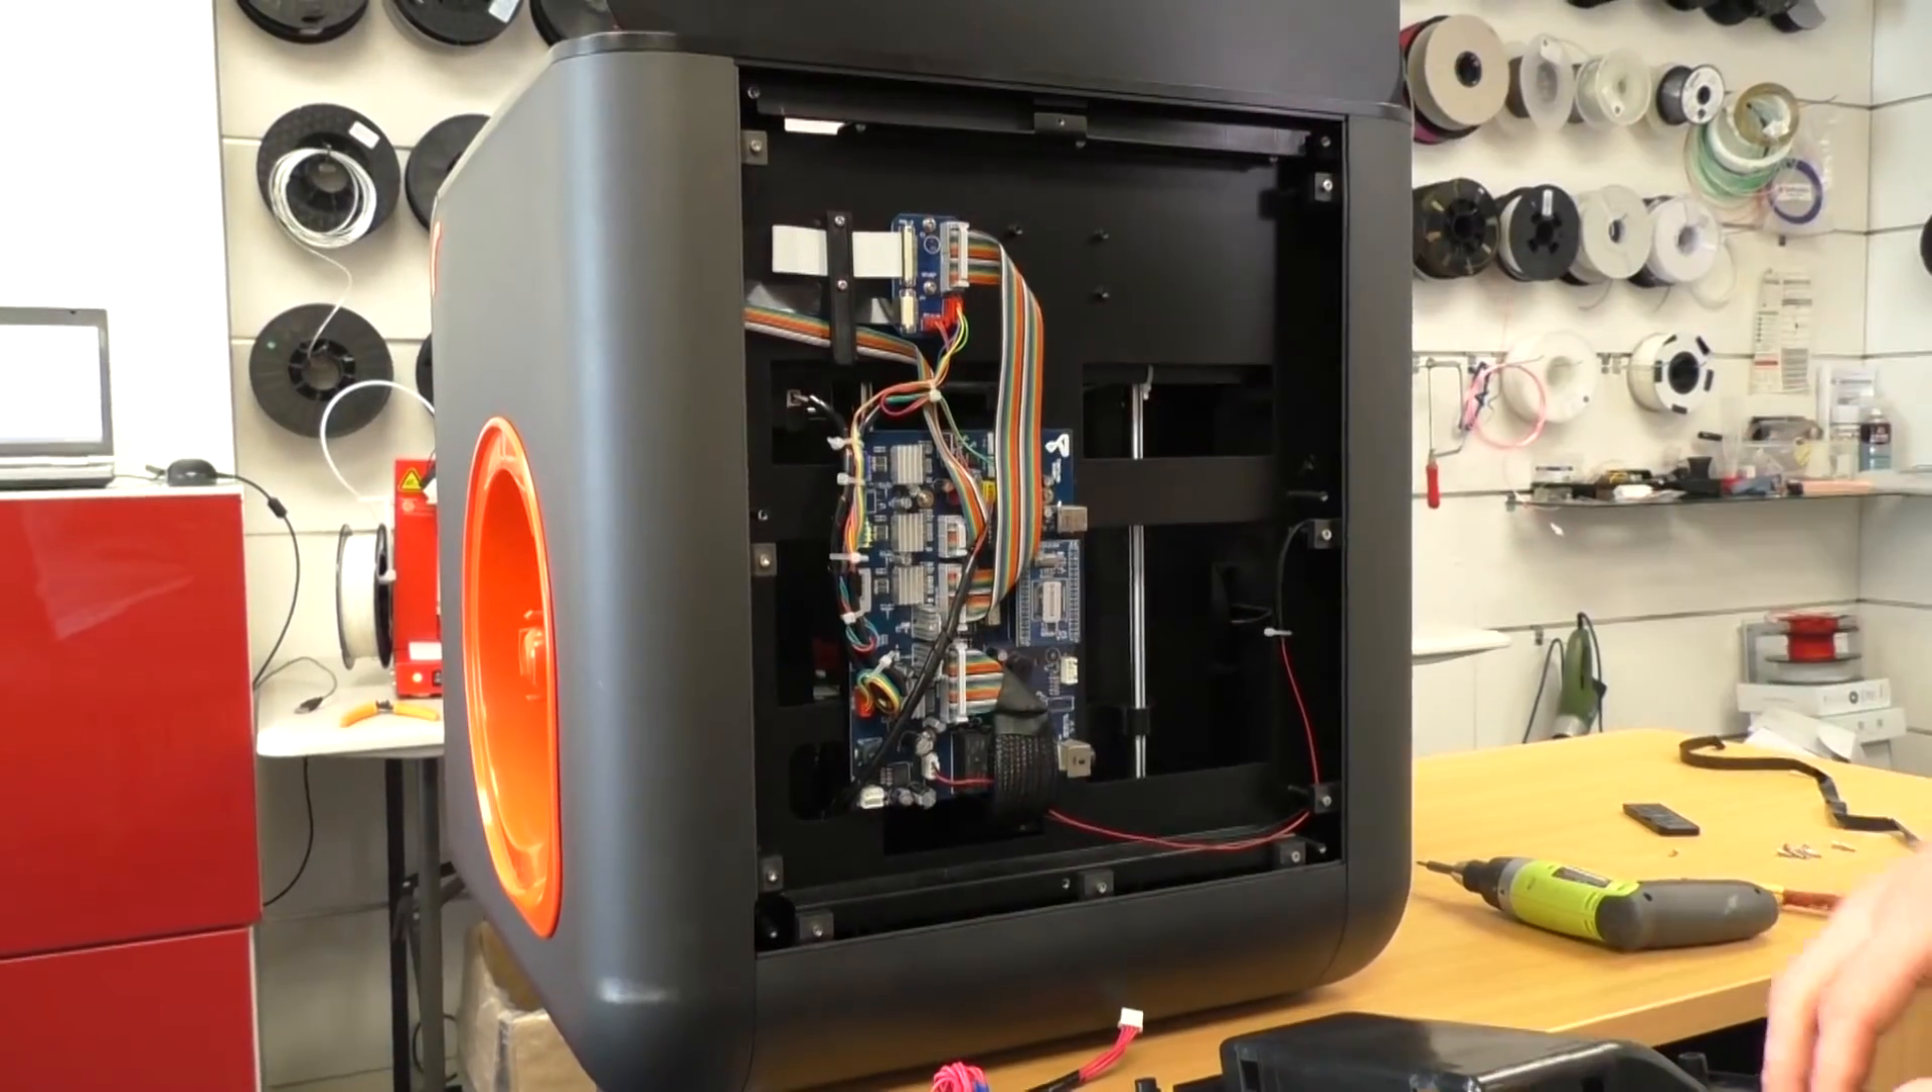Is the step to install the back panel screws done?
No.